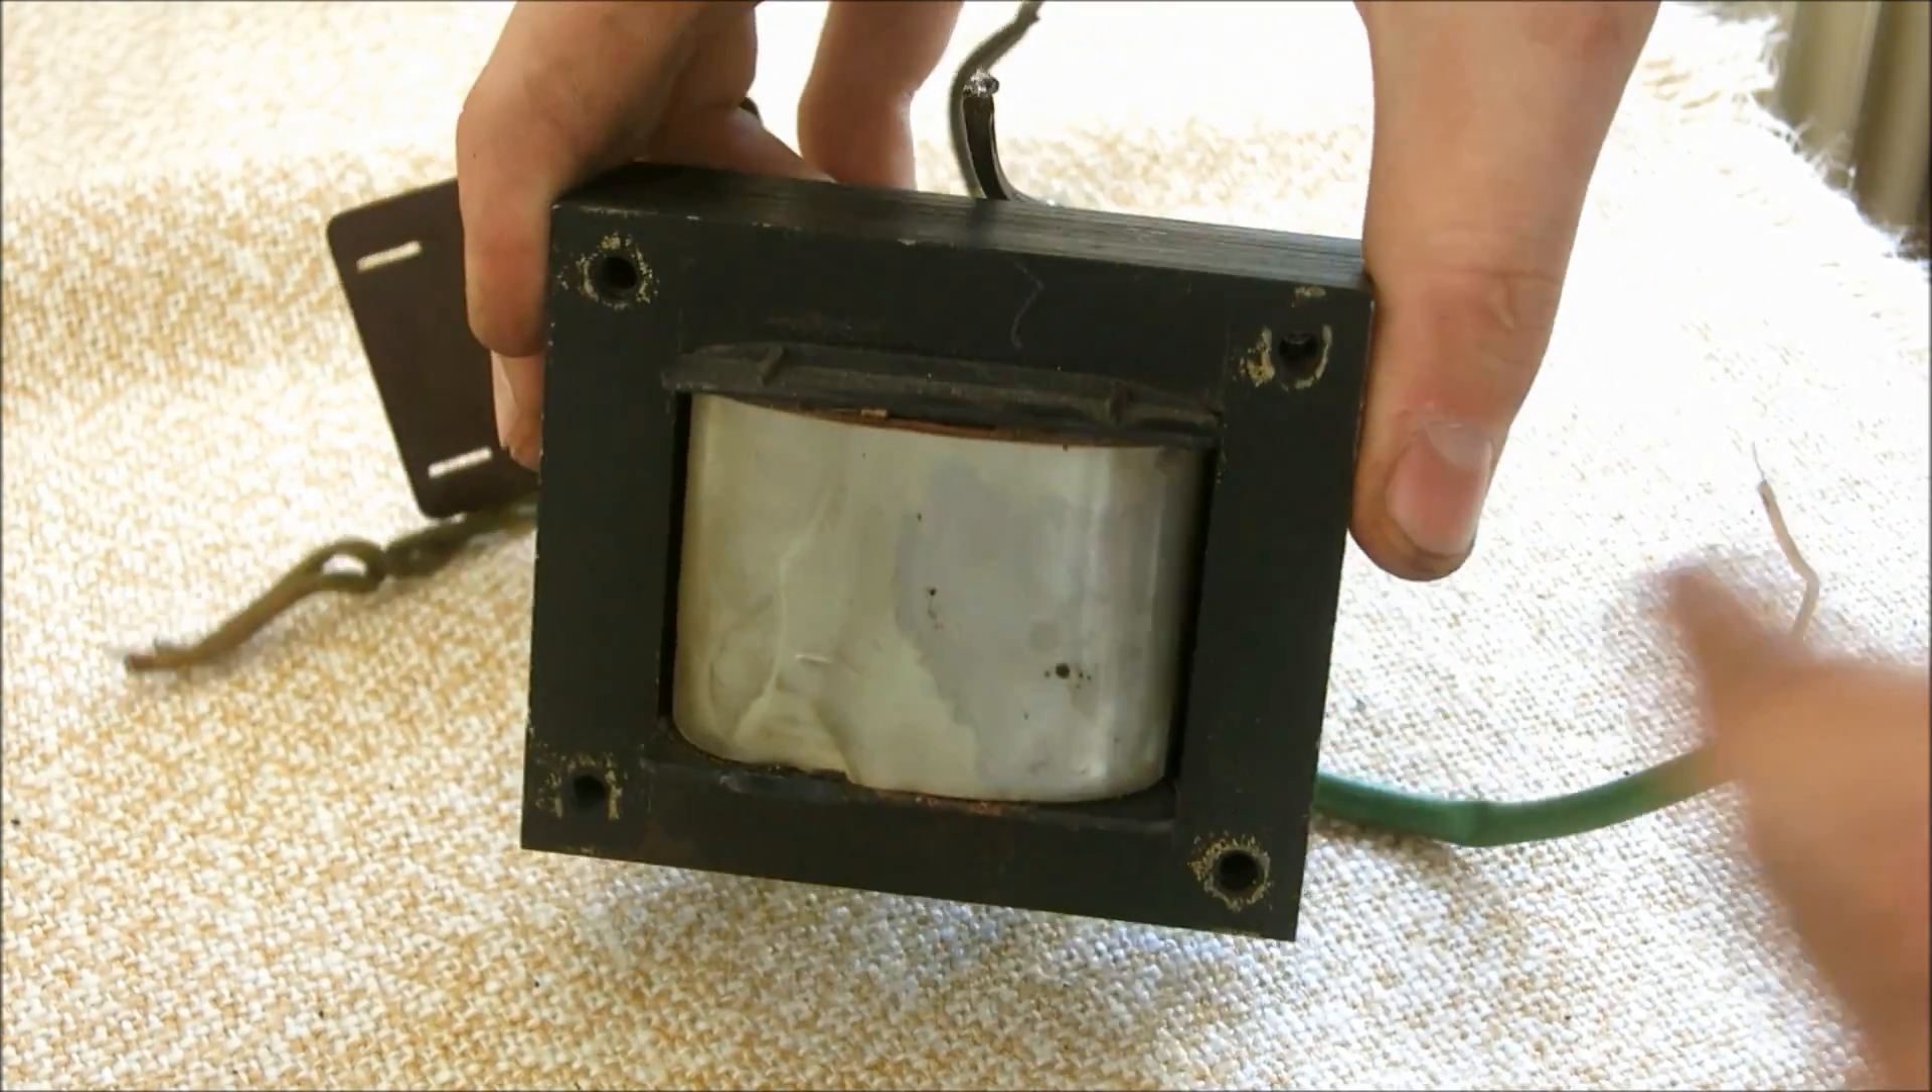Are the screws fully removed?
Yes.